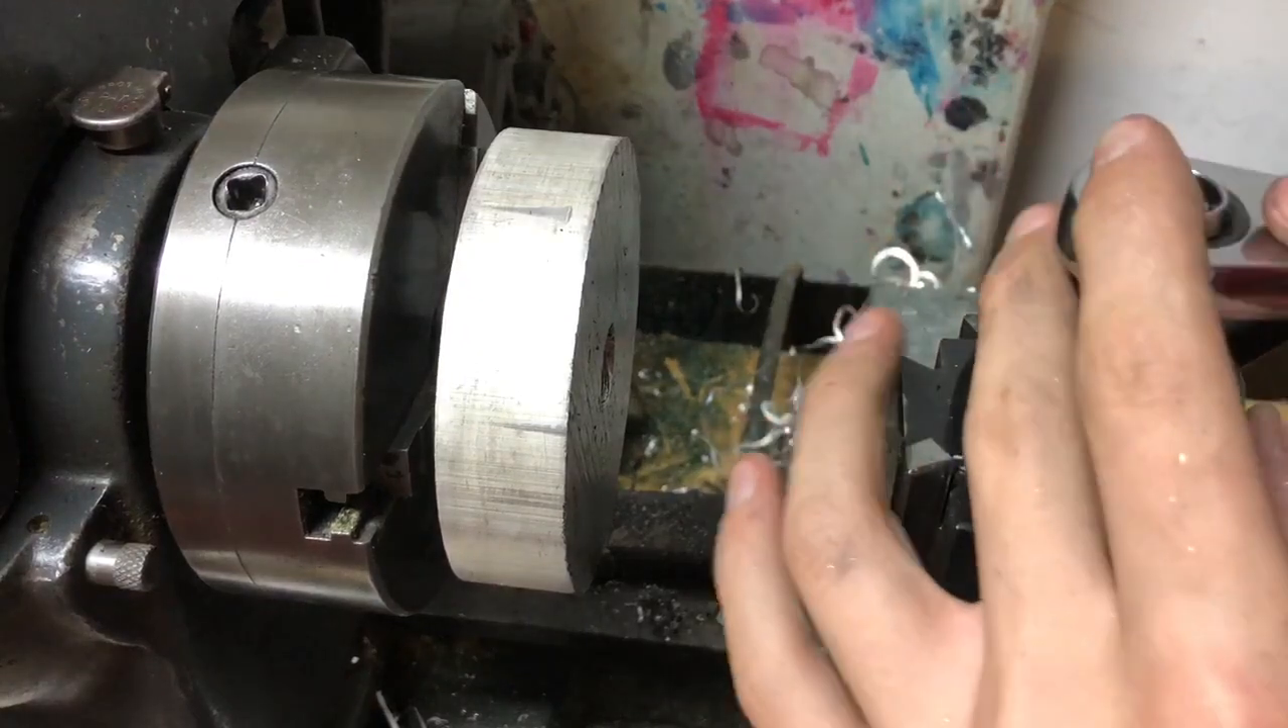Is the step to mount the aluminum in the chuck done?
Yes.